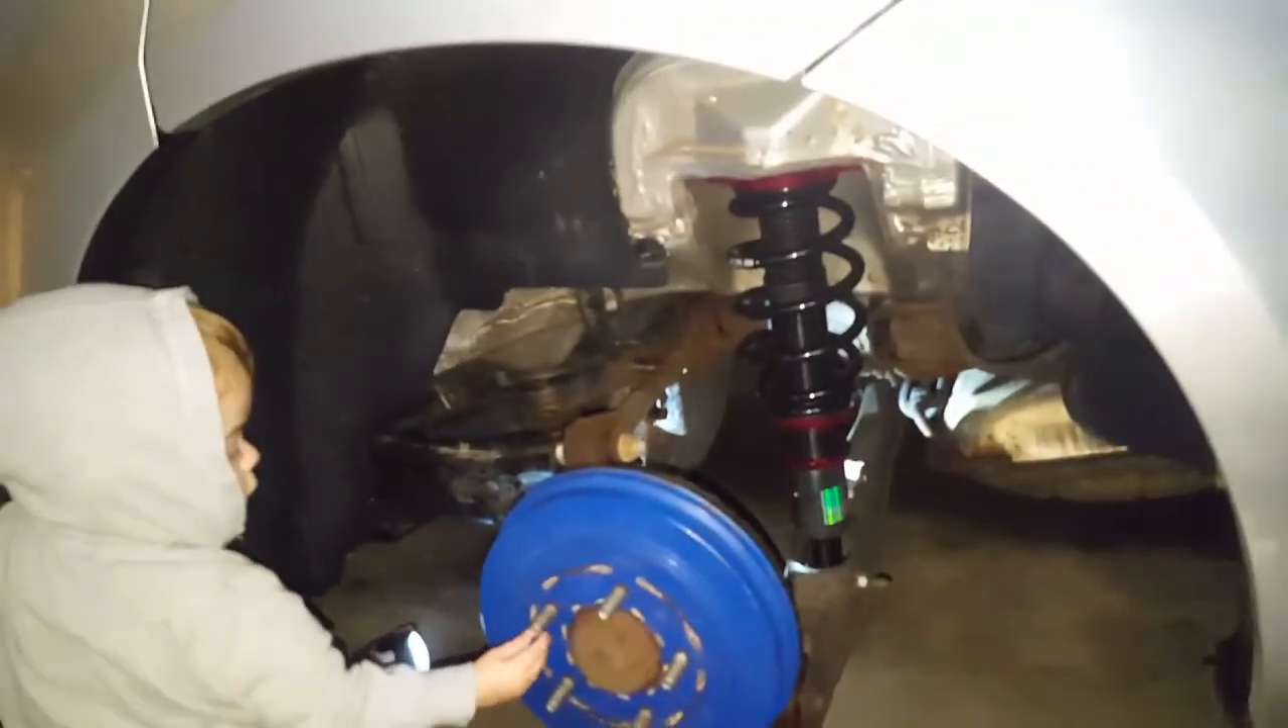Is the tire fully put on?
No.